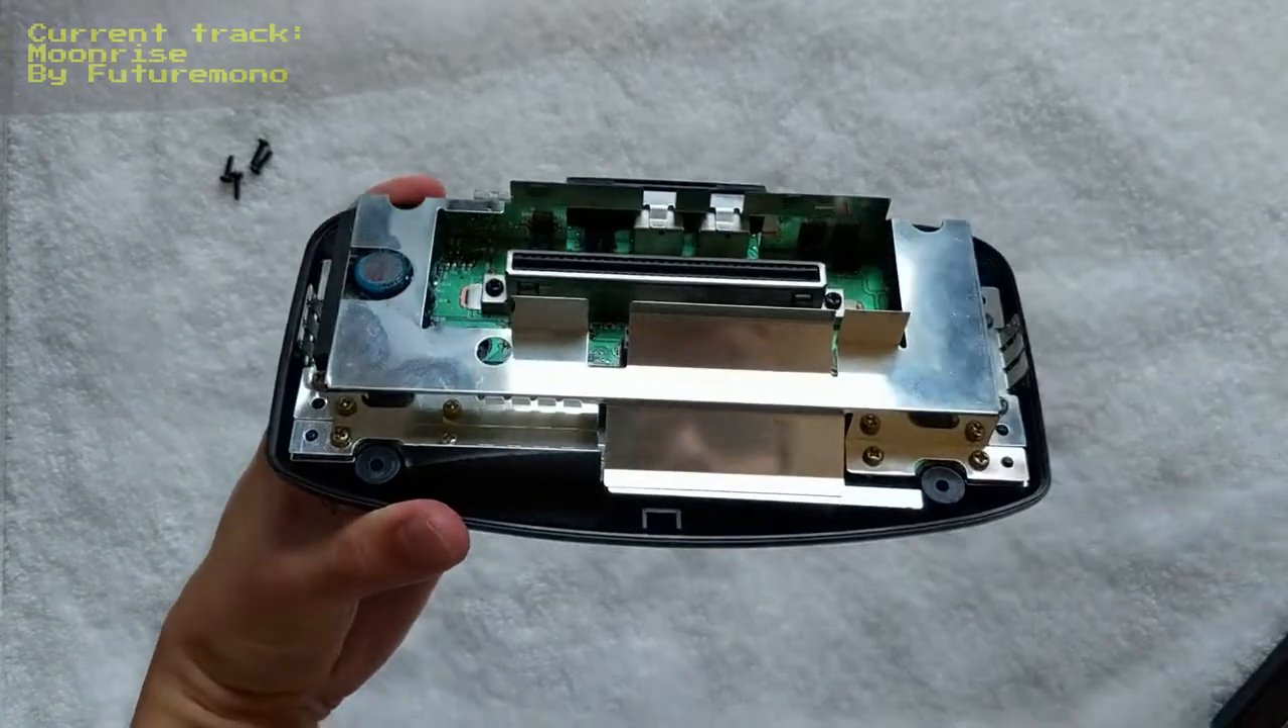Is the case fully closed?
No.